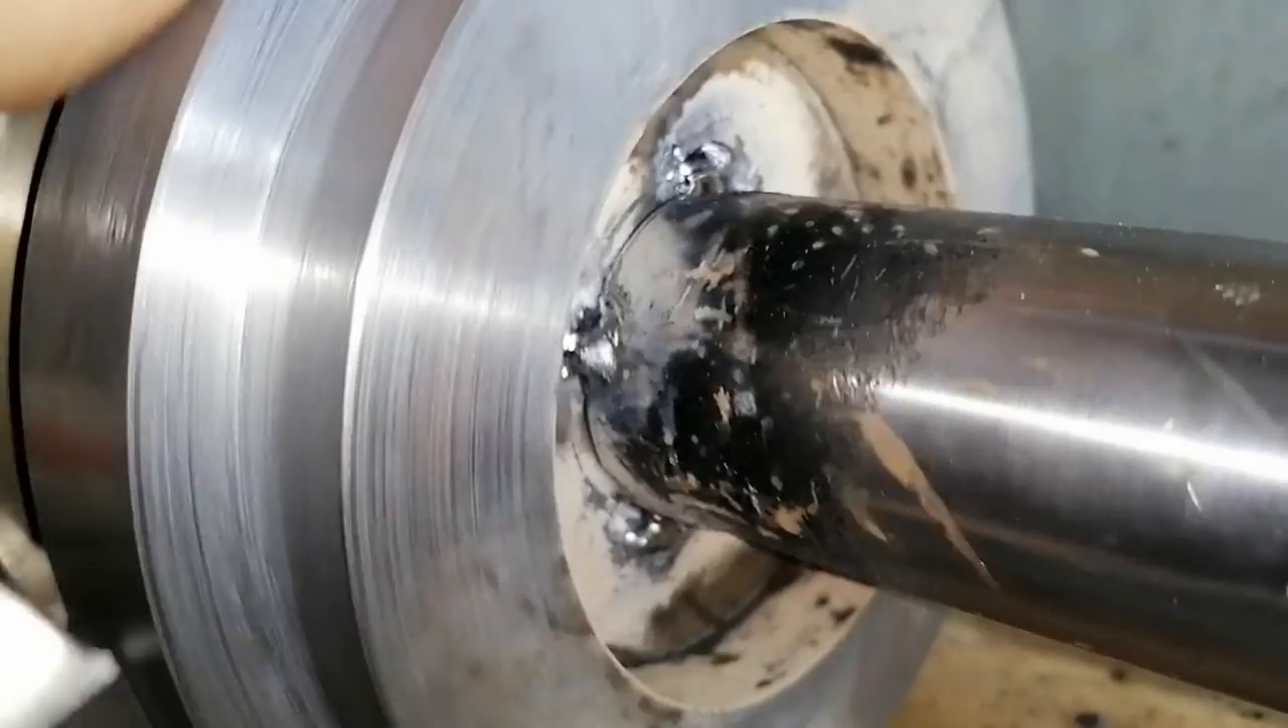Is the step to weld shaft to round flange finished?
No.